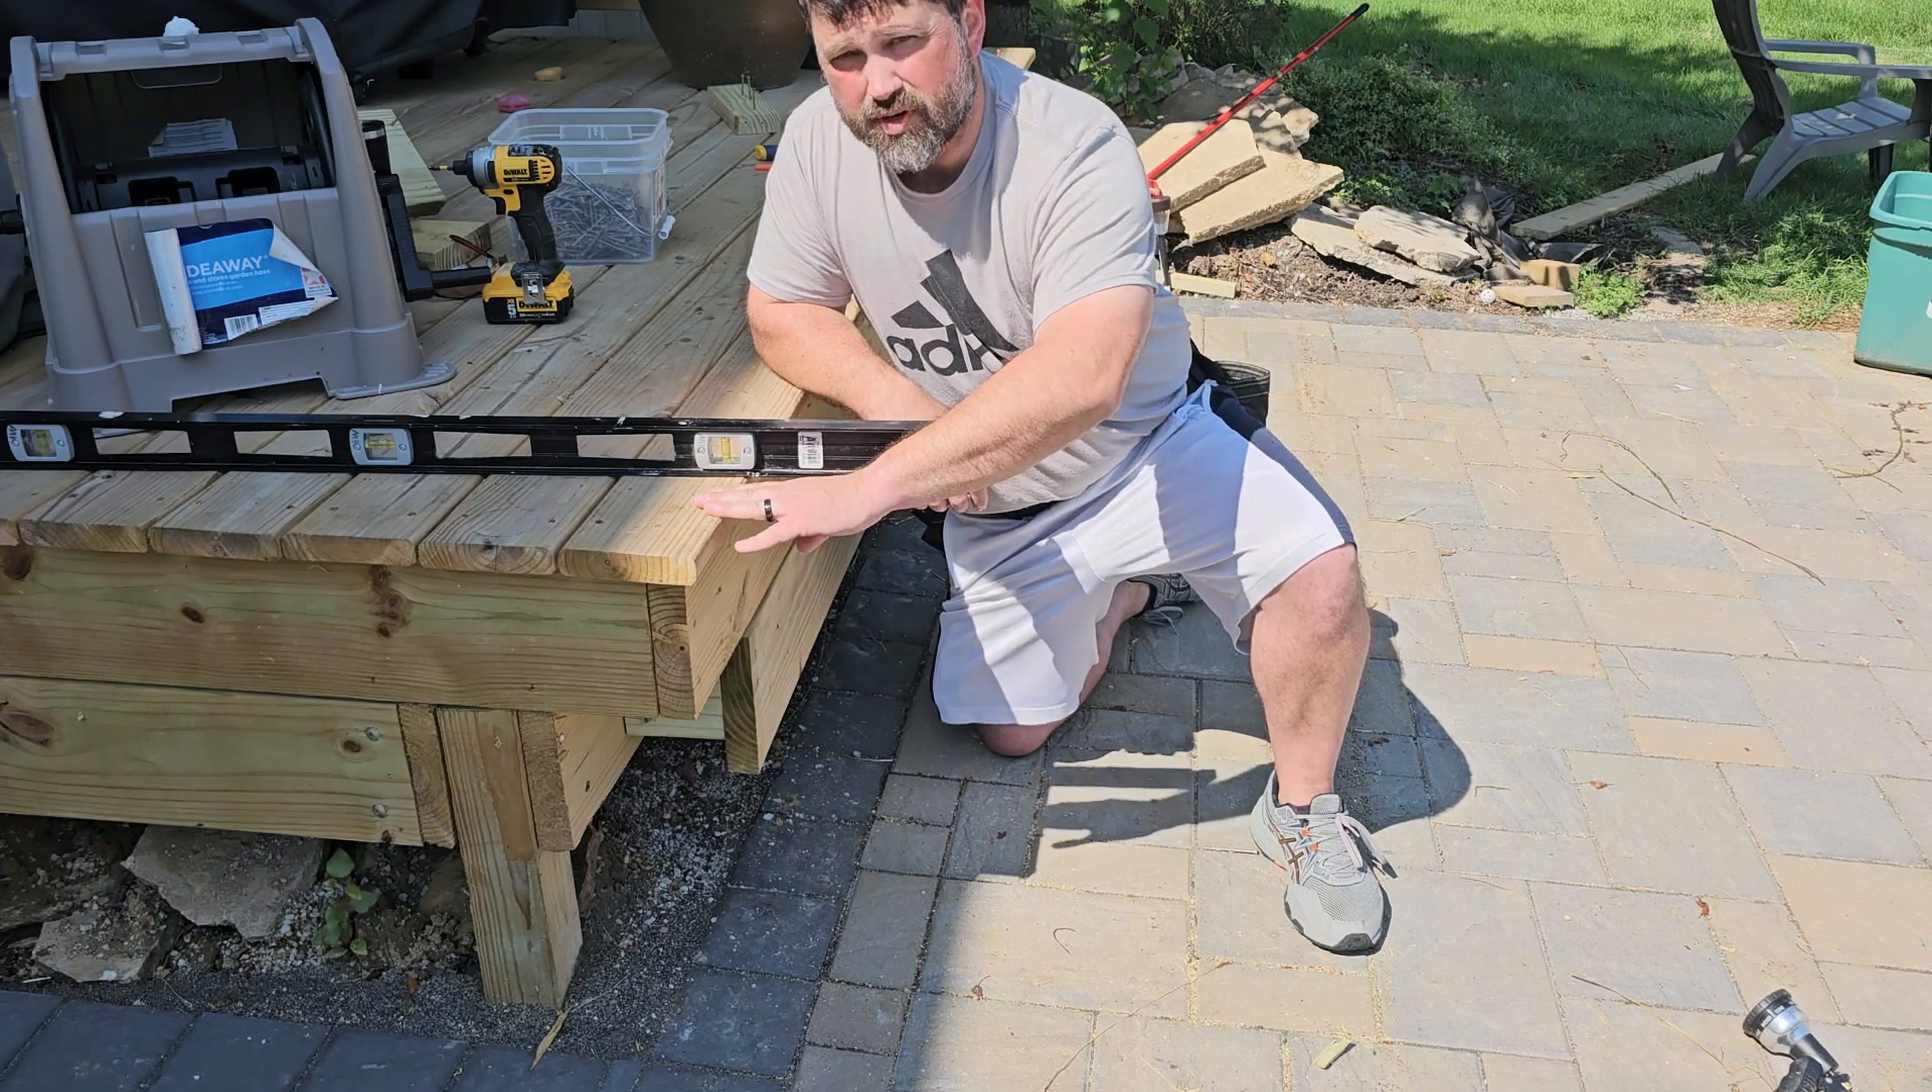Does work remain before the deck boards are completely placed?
No.